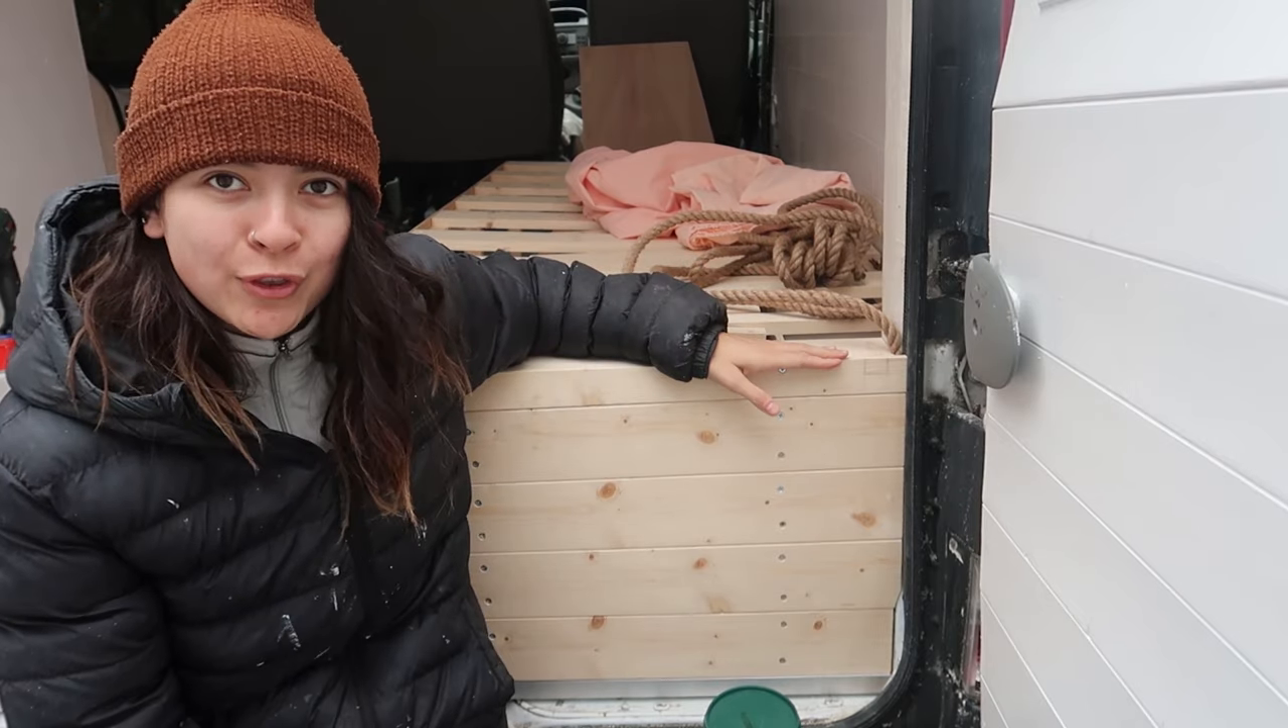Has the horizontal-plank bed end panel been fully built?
Yes.